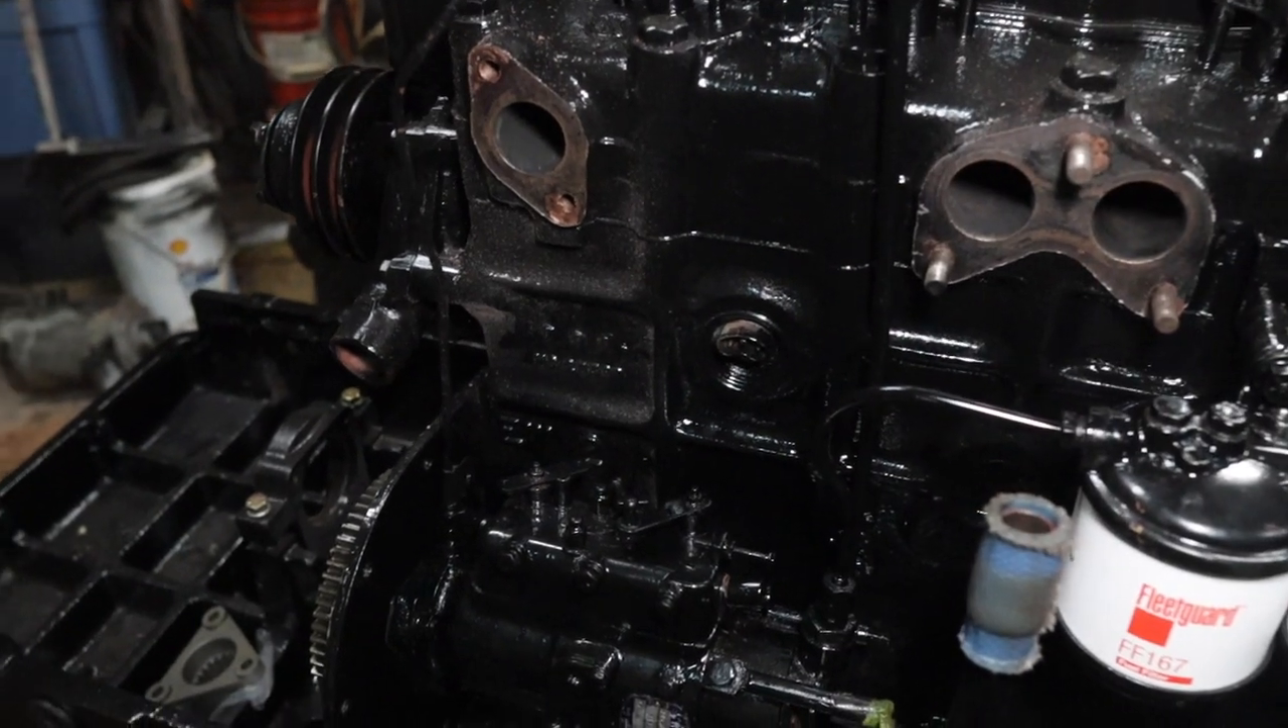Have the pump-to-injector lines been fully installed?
No.